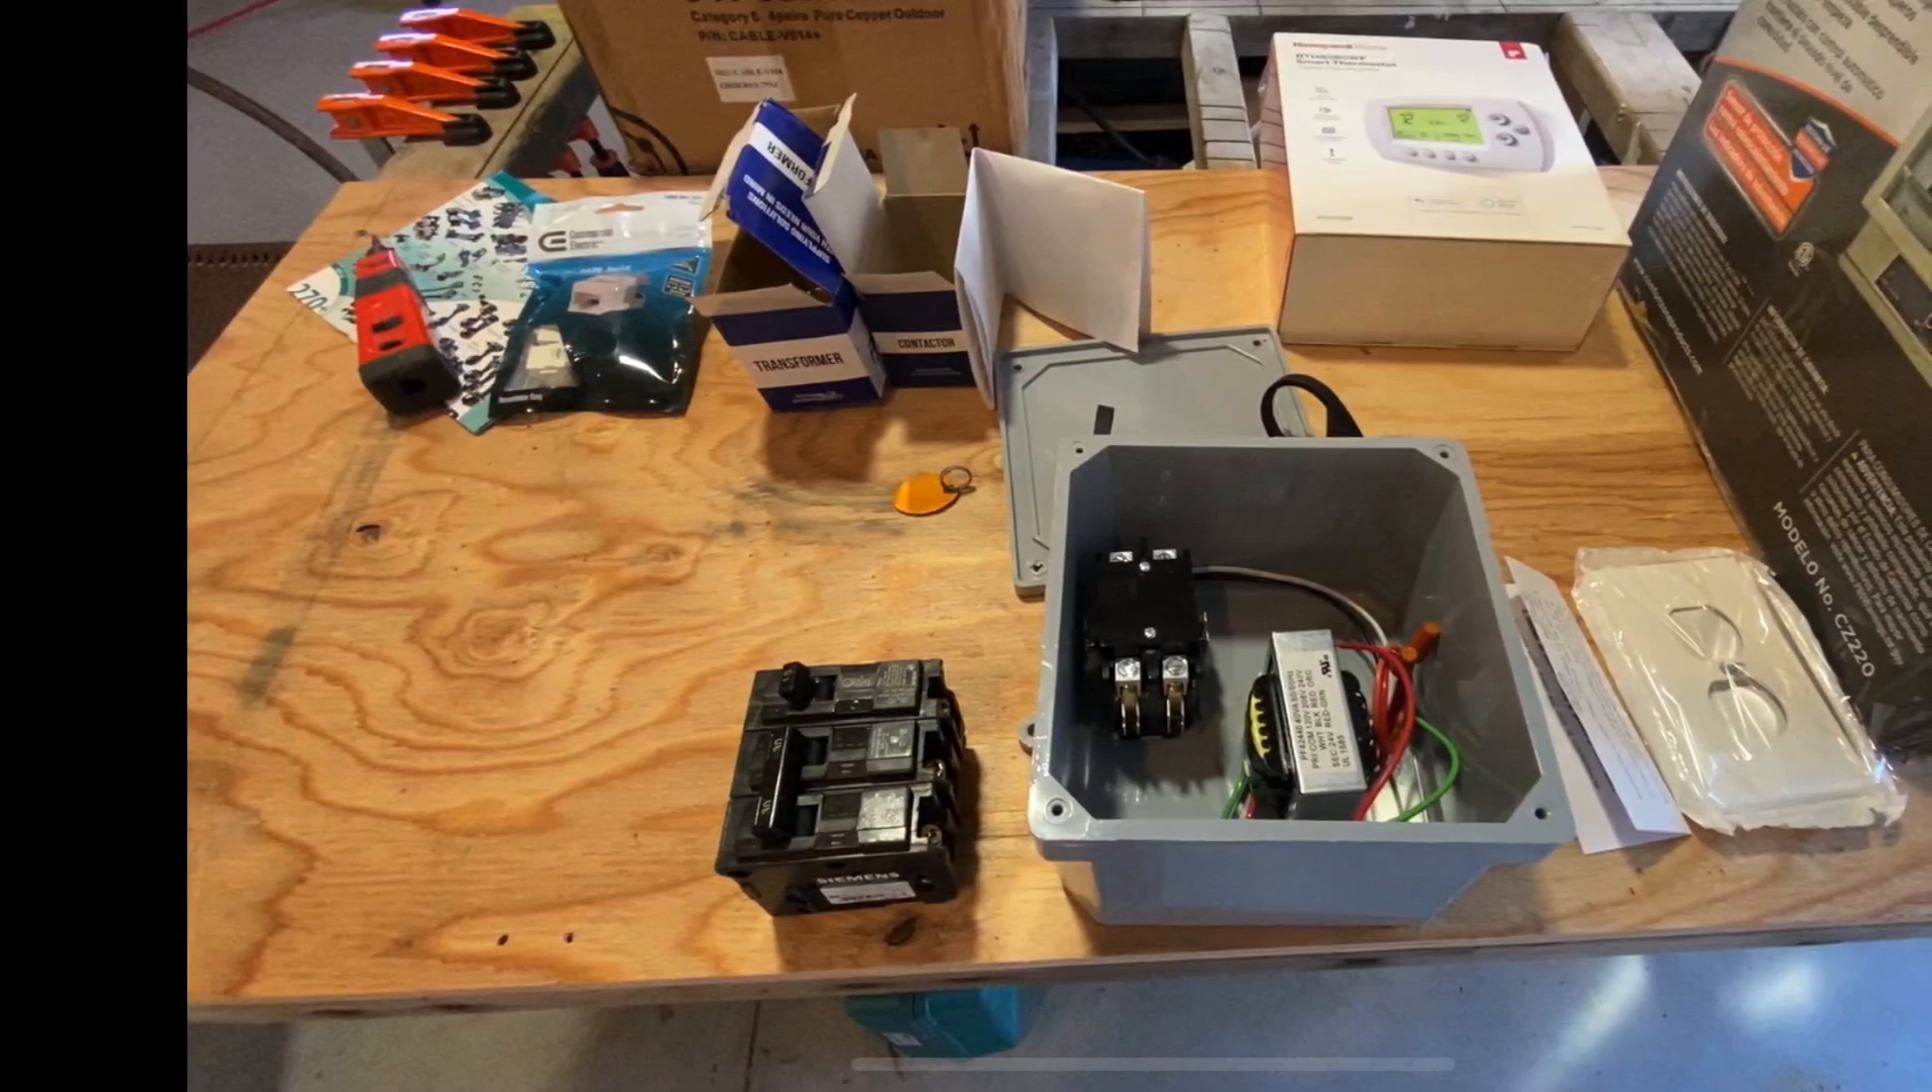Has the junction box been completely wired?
No.